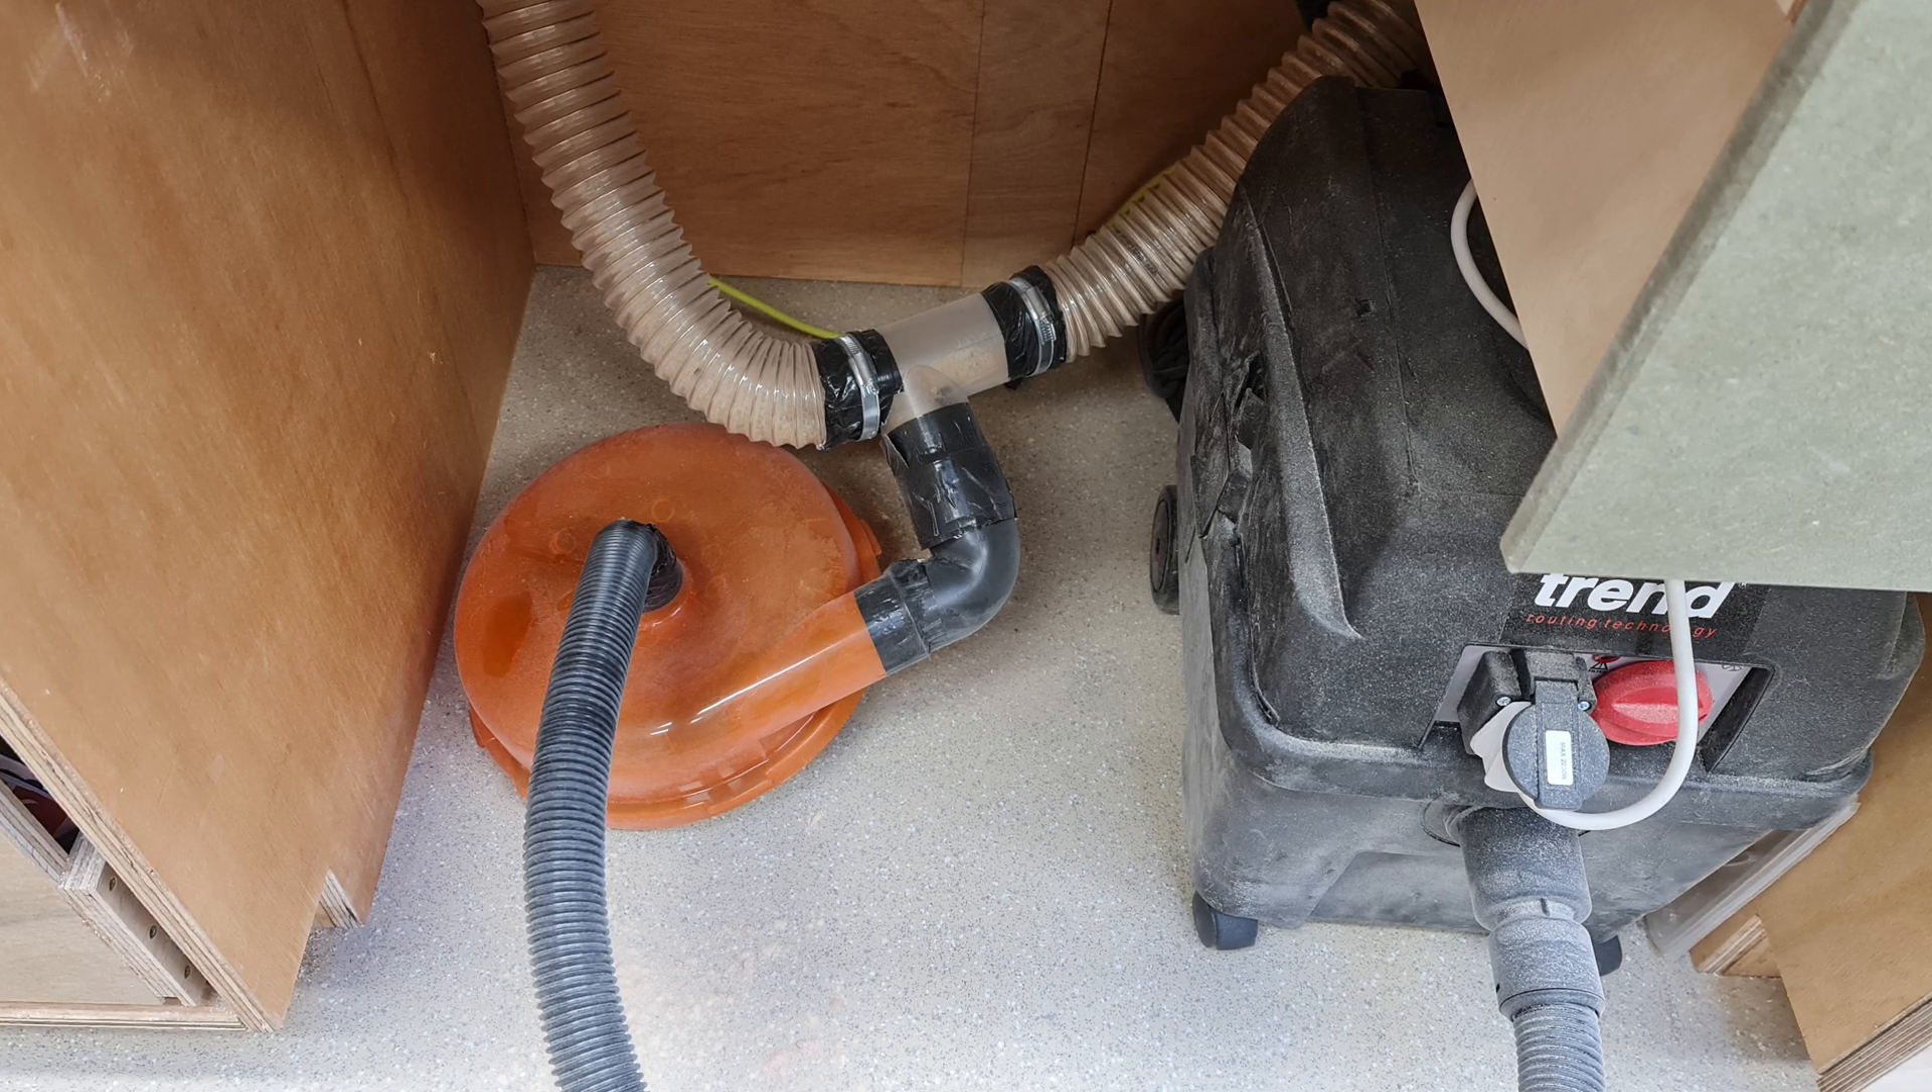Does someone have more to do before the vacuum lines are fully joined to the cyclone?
No.